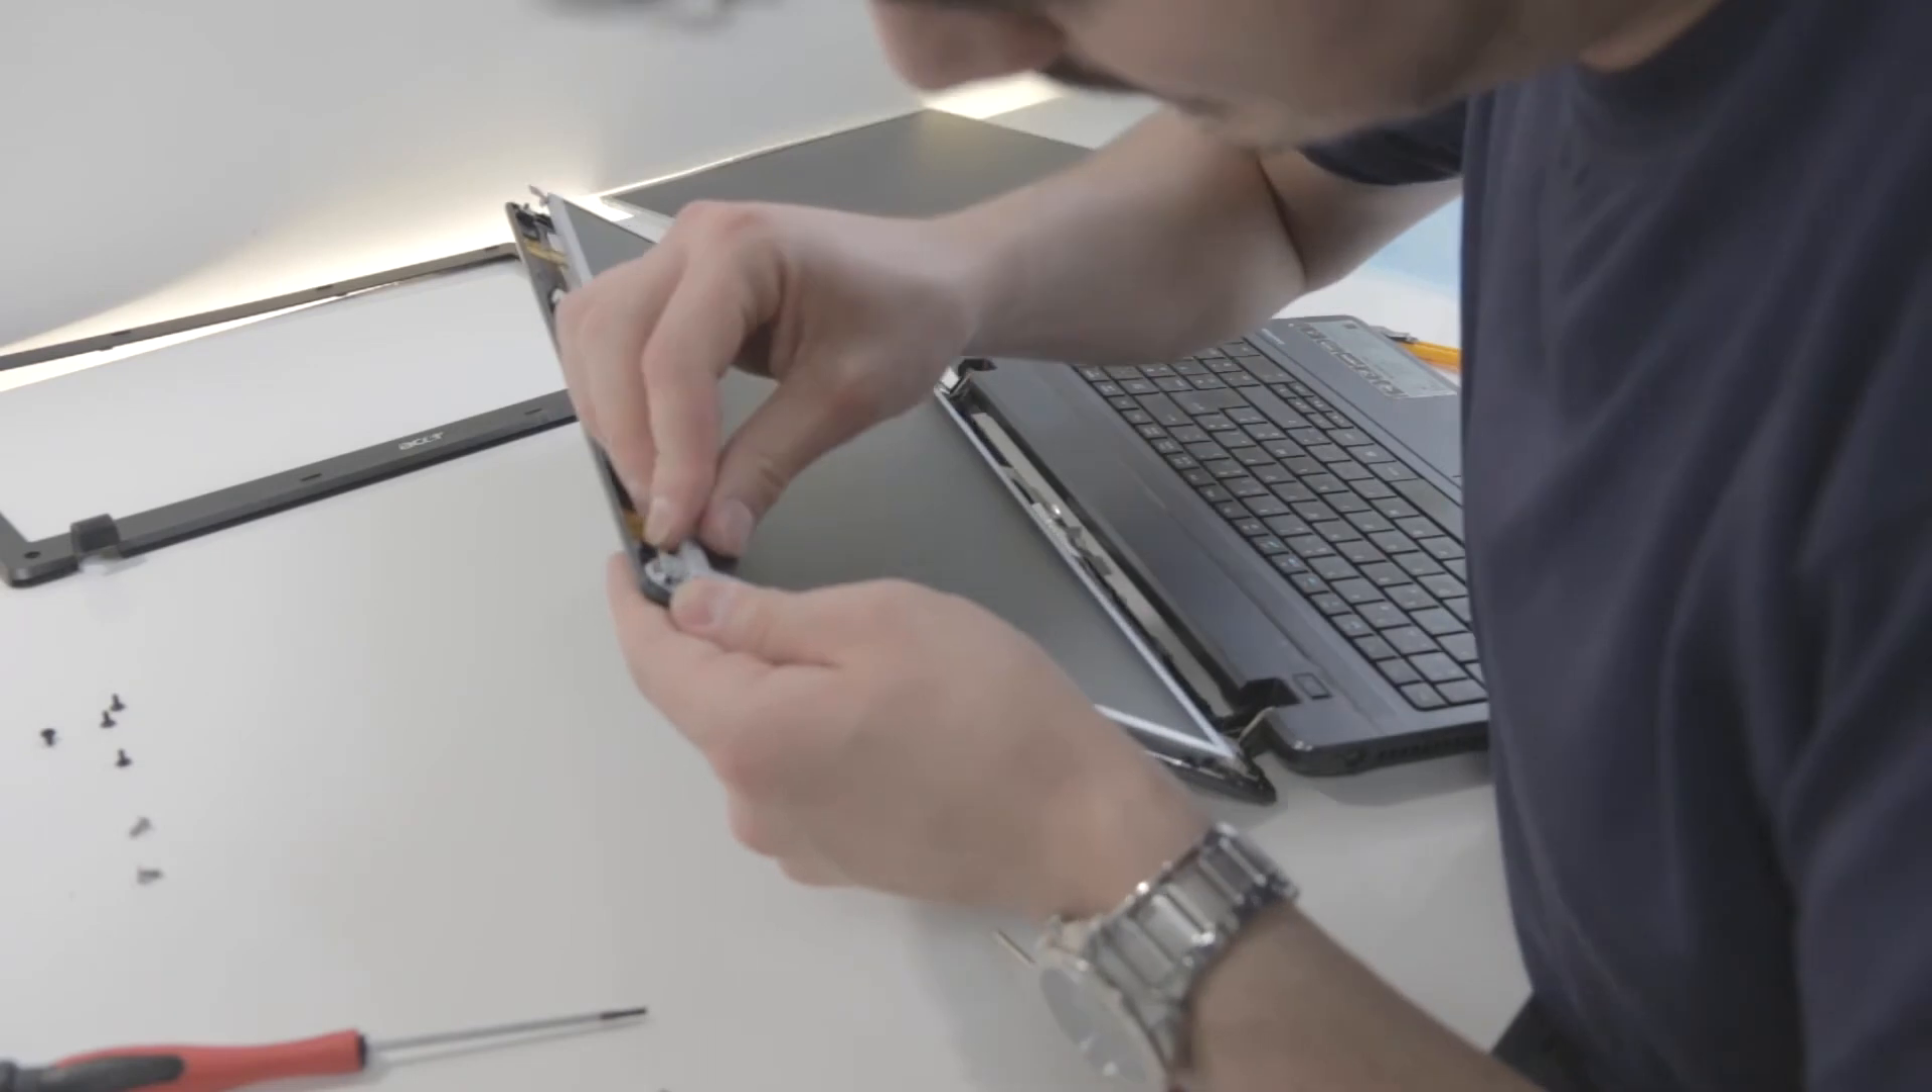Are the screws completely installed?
No.